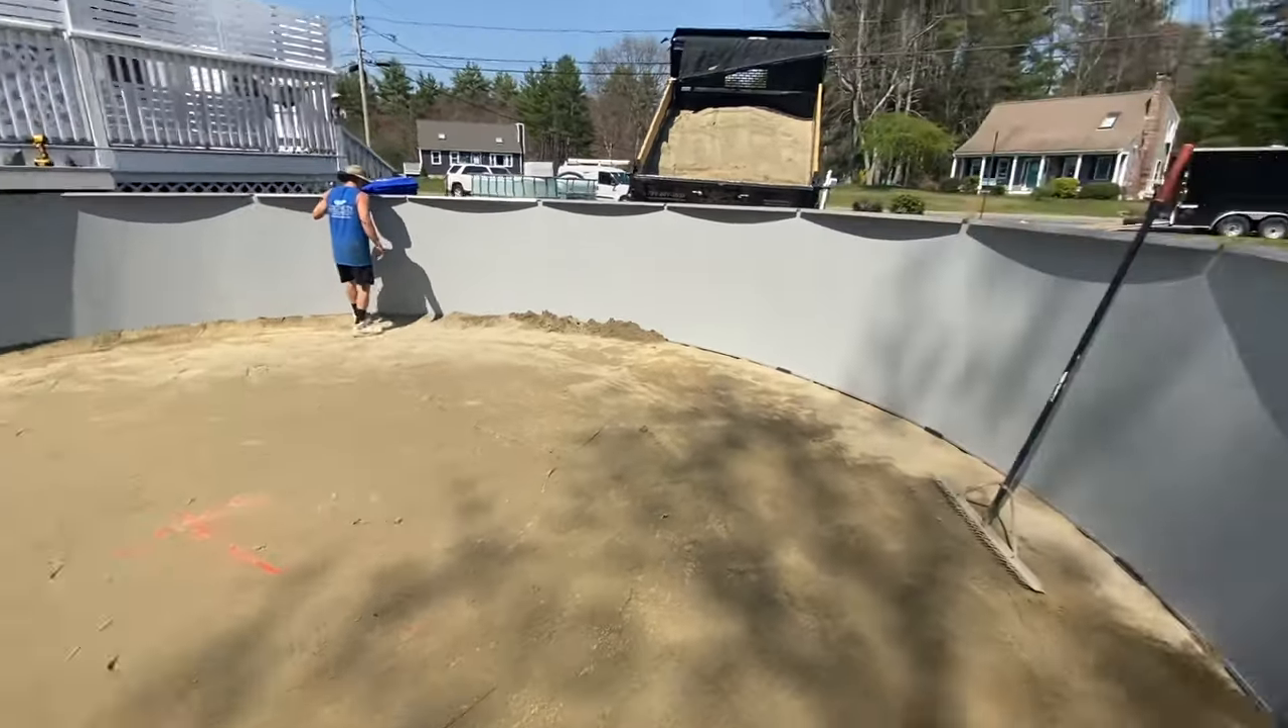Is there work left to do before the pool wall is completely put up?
No.